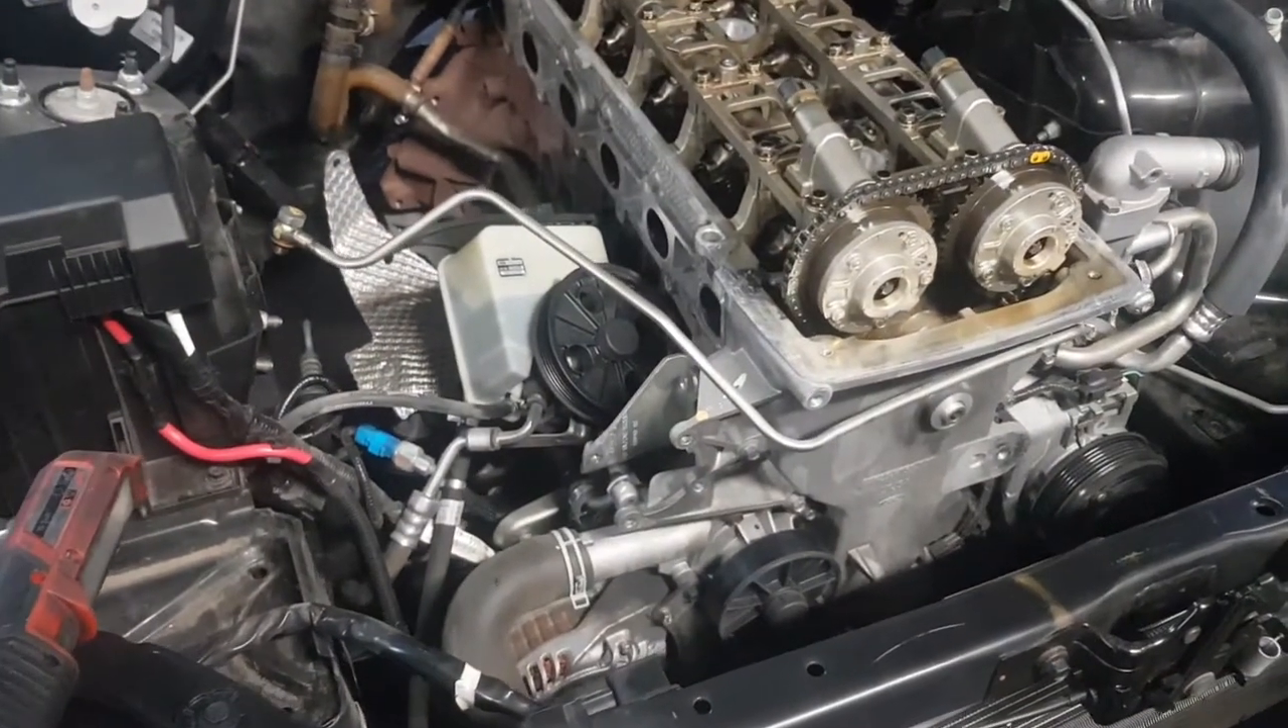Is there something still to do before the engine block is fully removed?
Yes.